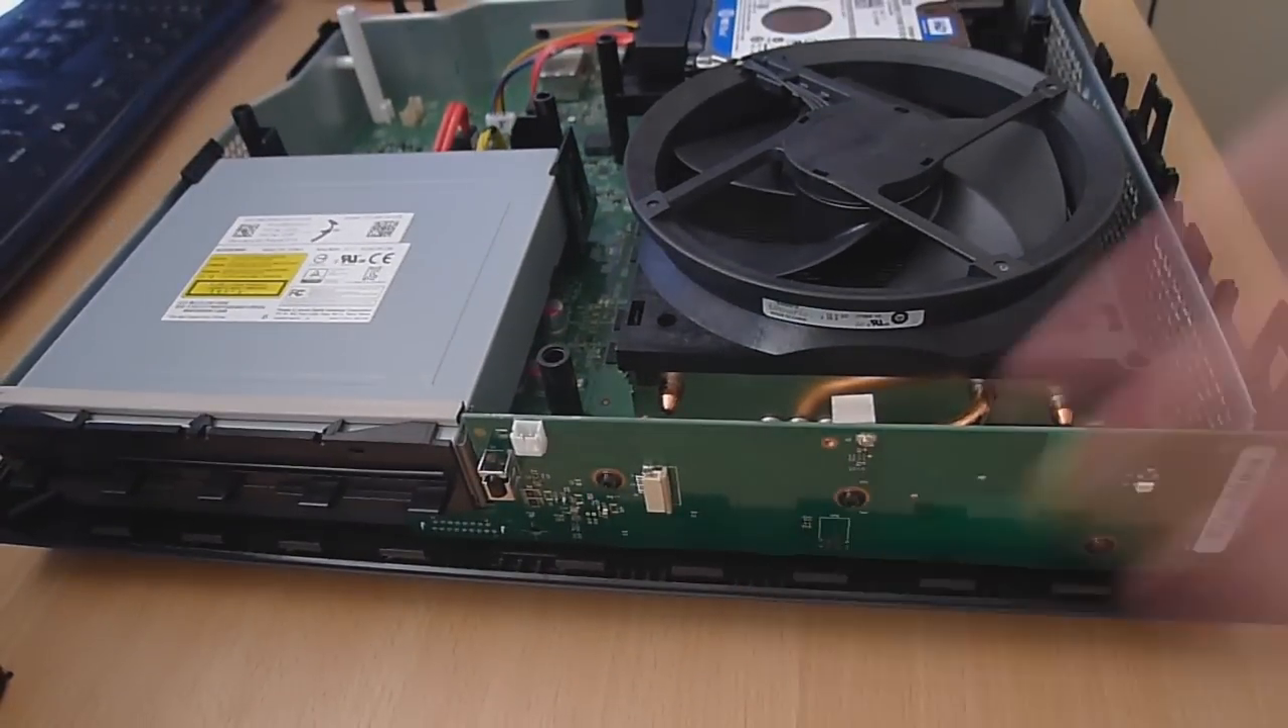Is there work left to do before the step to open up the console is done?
No.